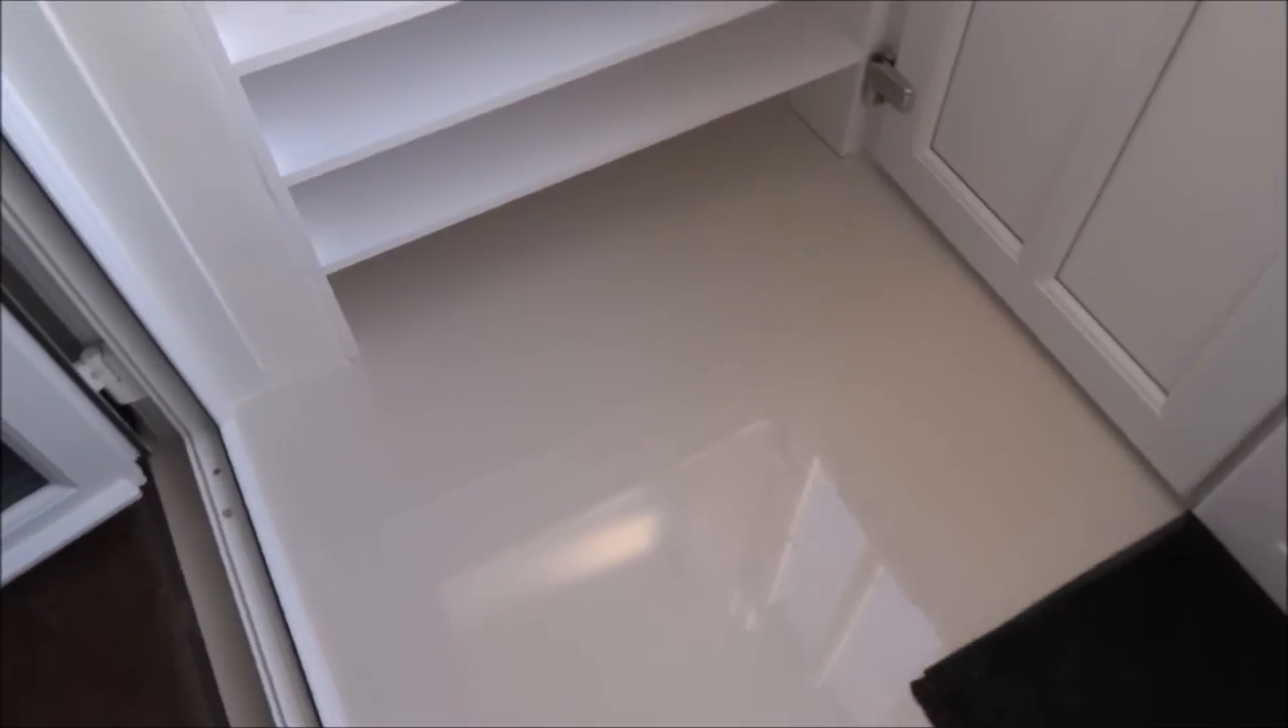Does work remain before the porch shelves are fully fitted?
No.